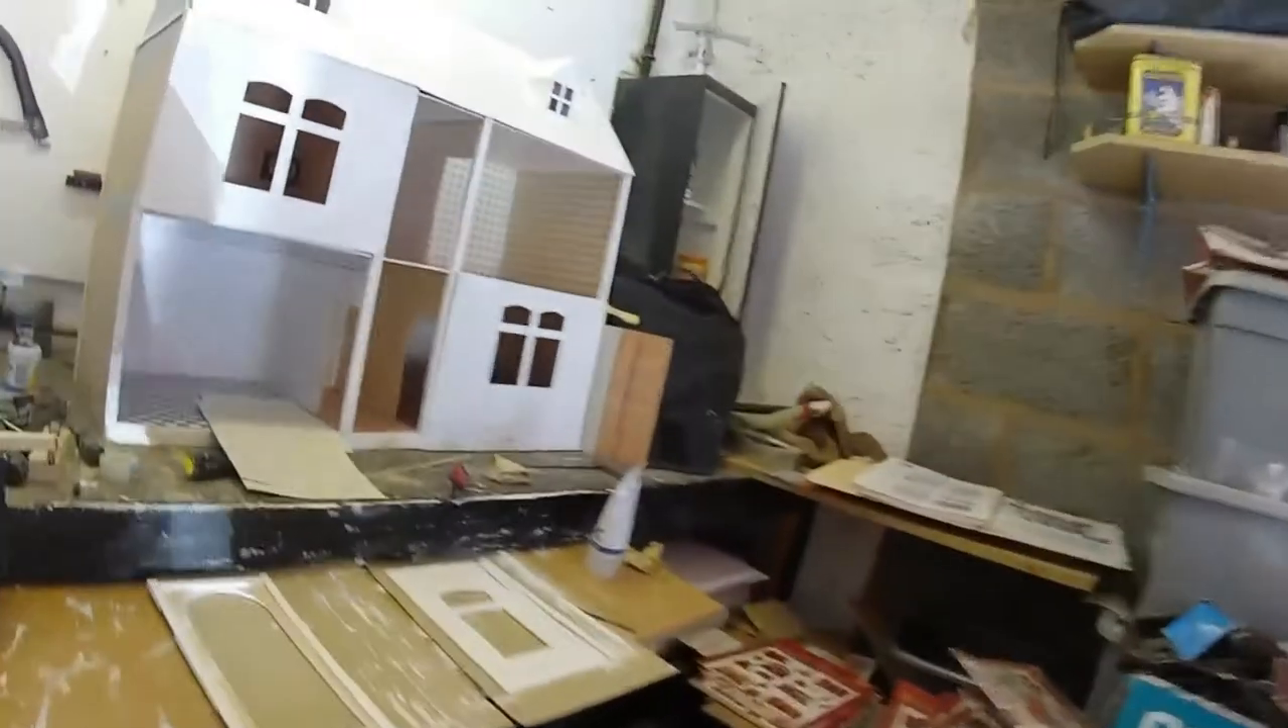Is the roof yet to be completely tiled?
Yes.